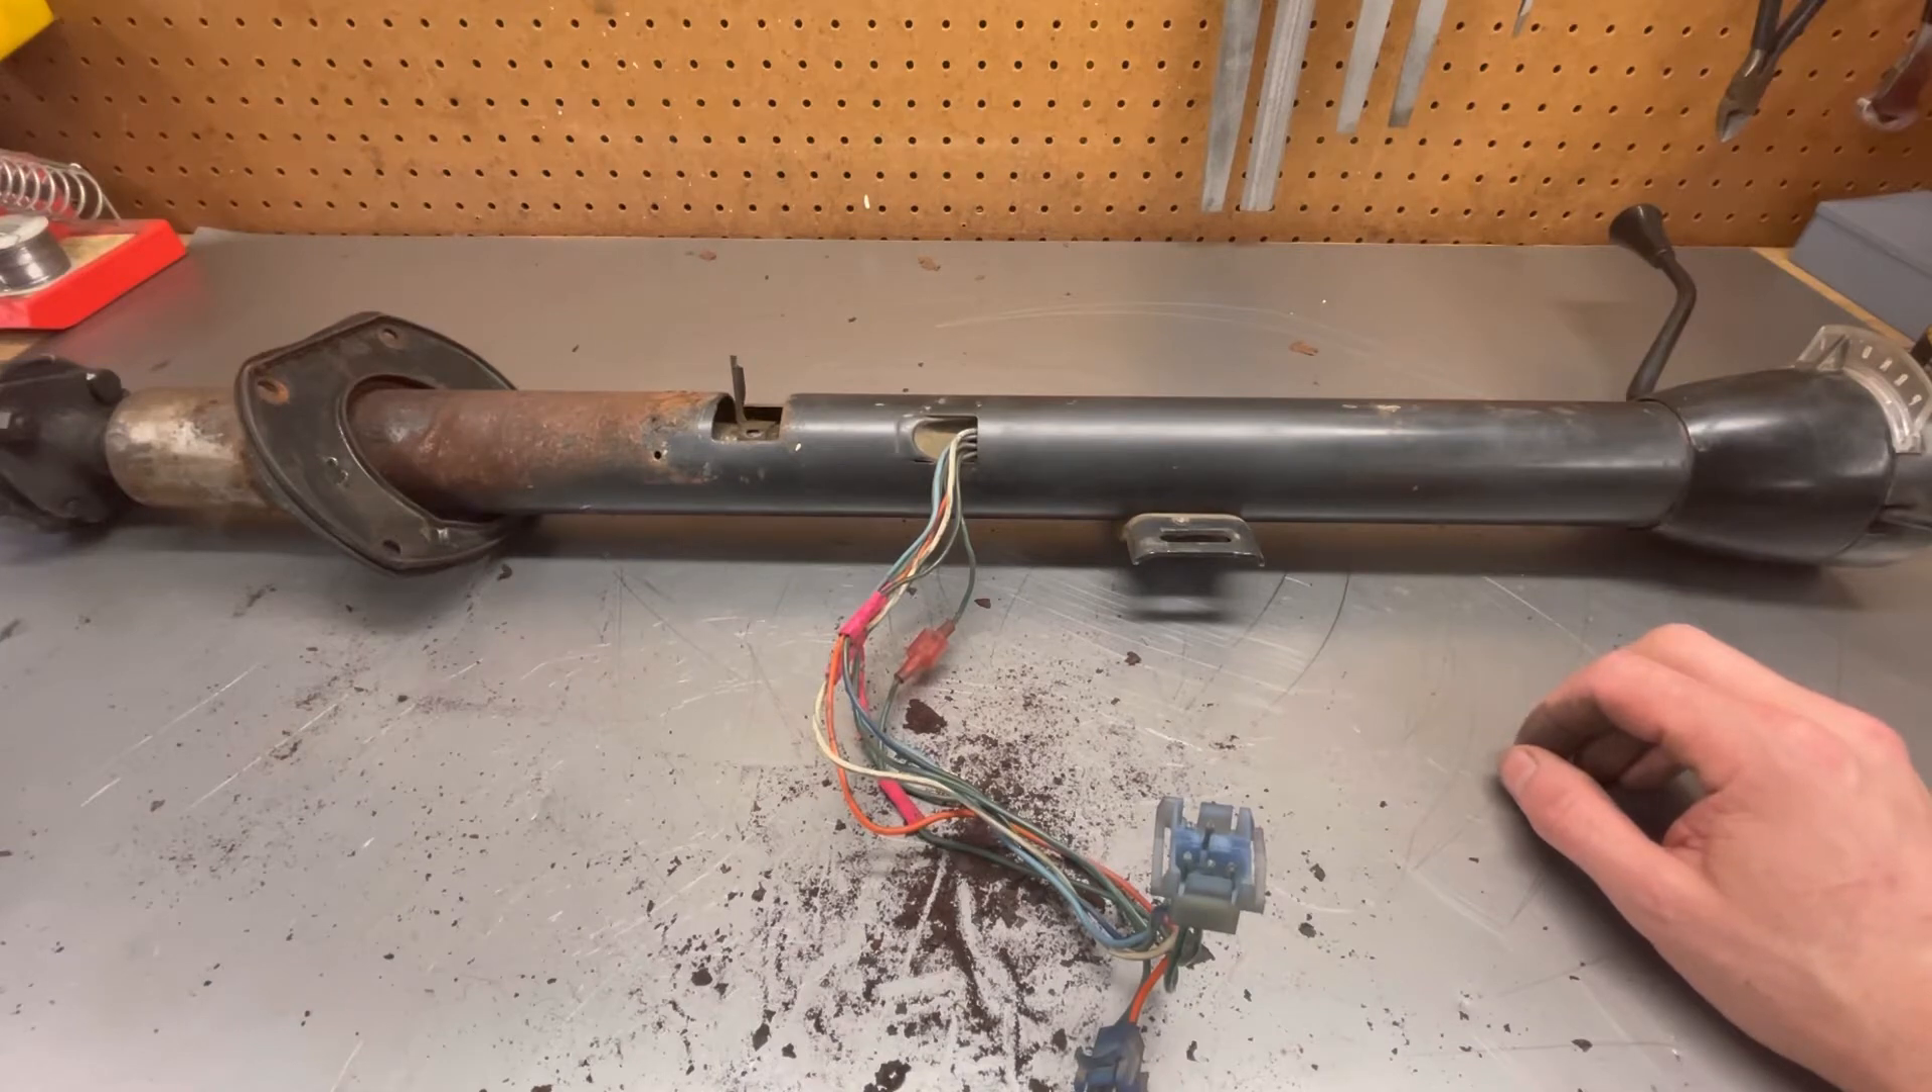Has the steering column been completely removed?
Yes.